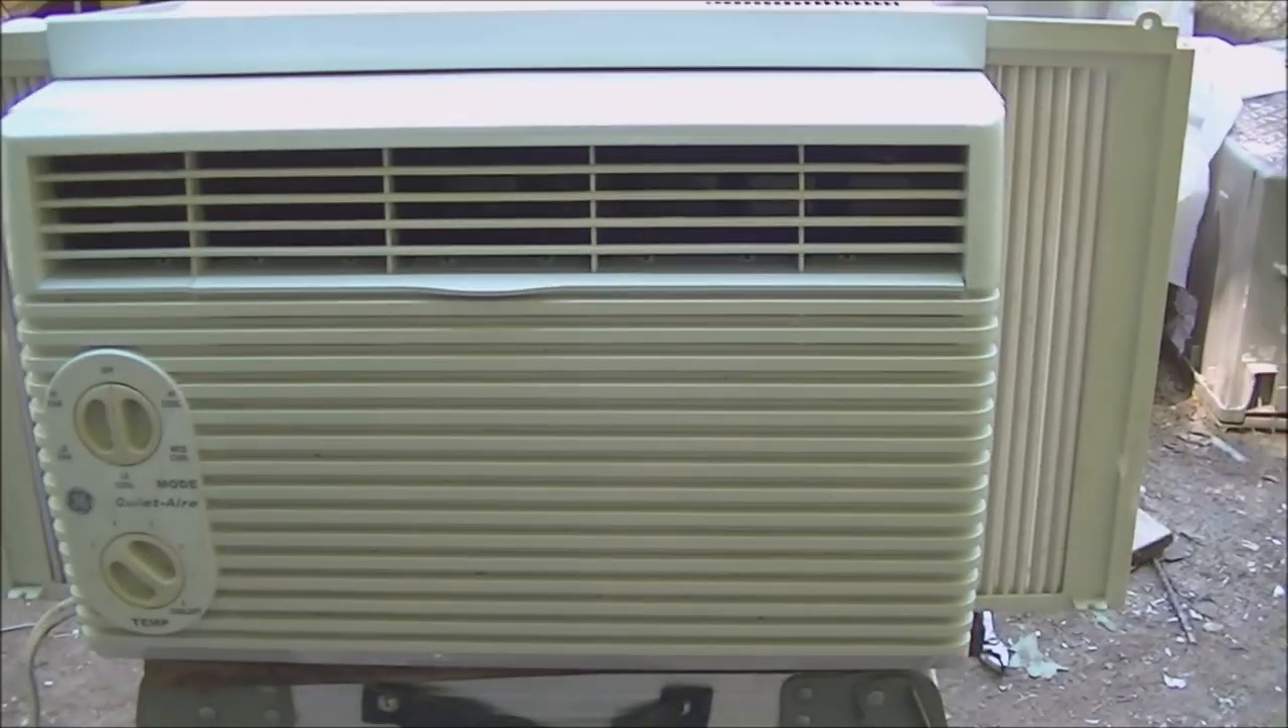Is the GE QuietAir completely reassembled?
Yes.